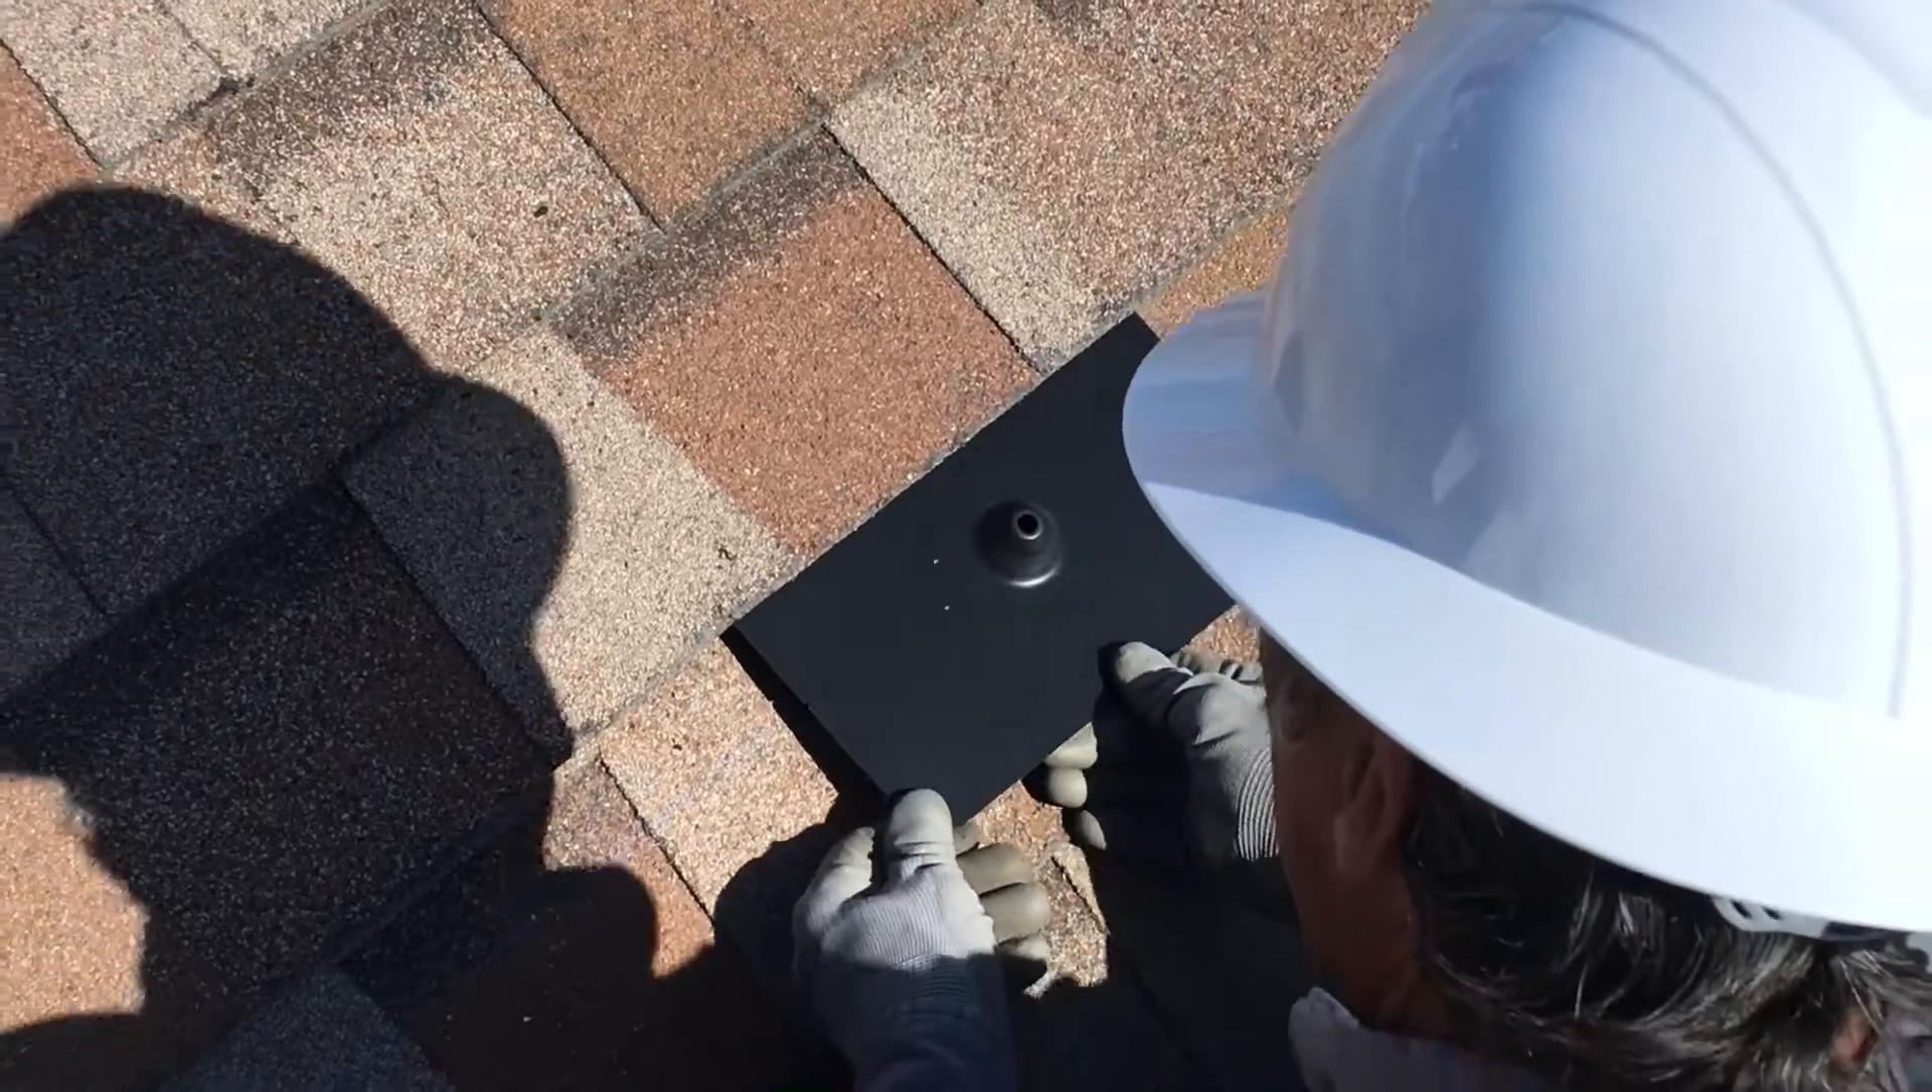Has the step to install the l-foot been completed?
No.